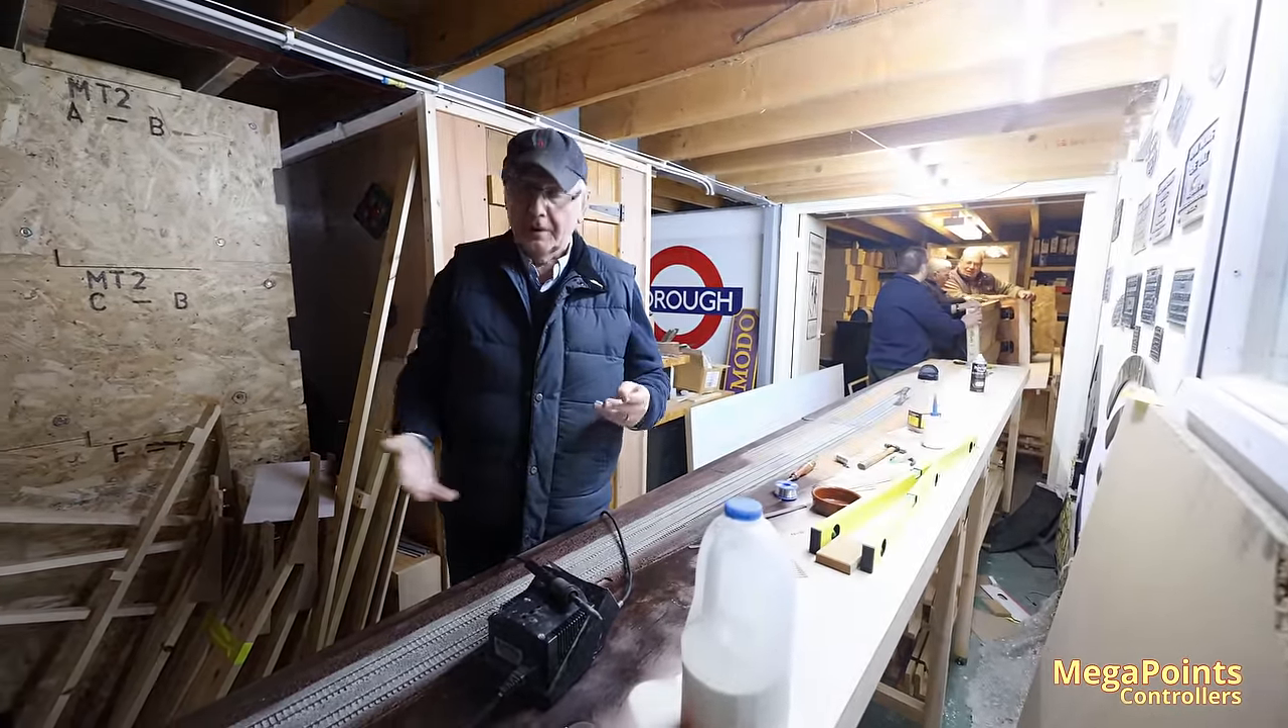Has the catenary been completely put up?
No.